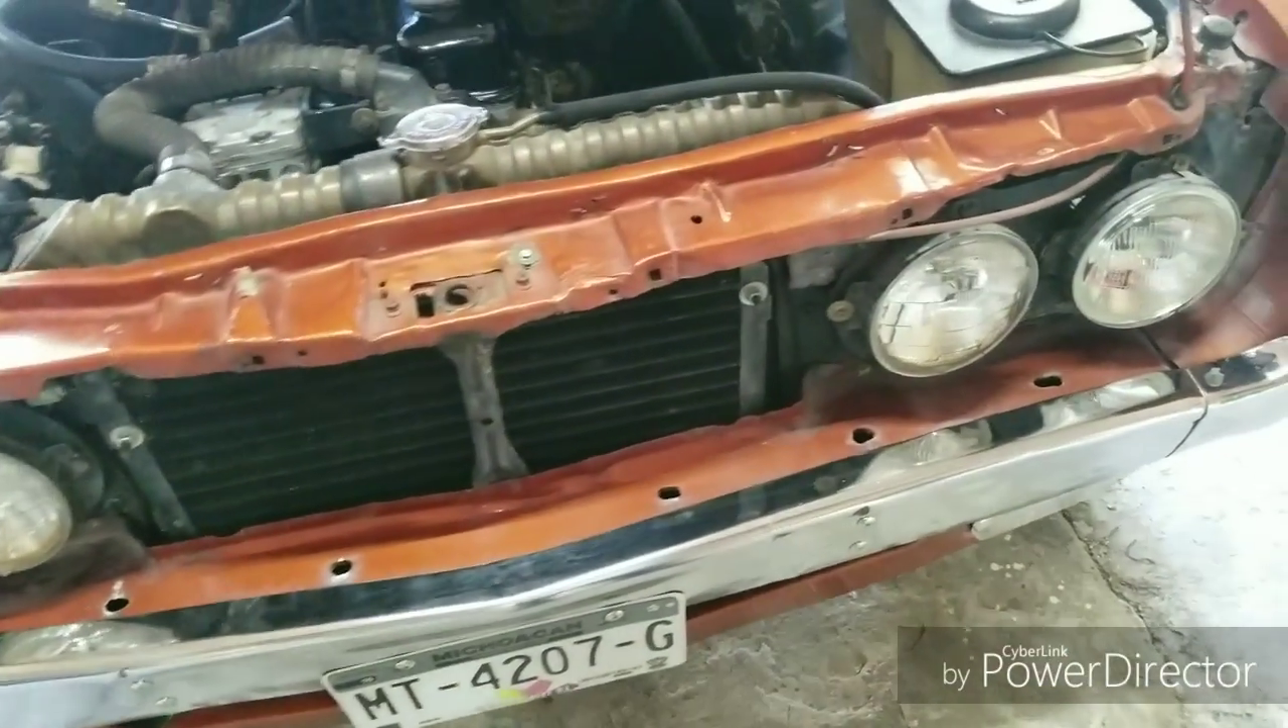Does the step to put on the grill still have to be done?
Yes.